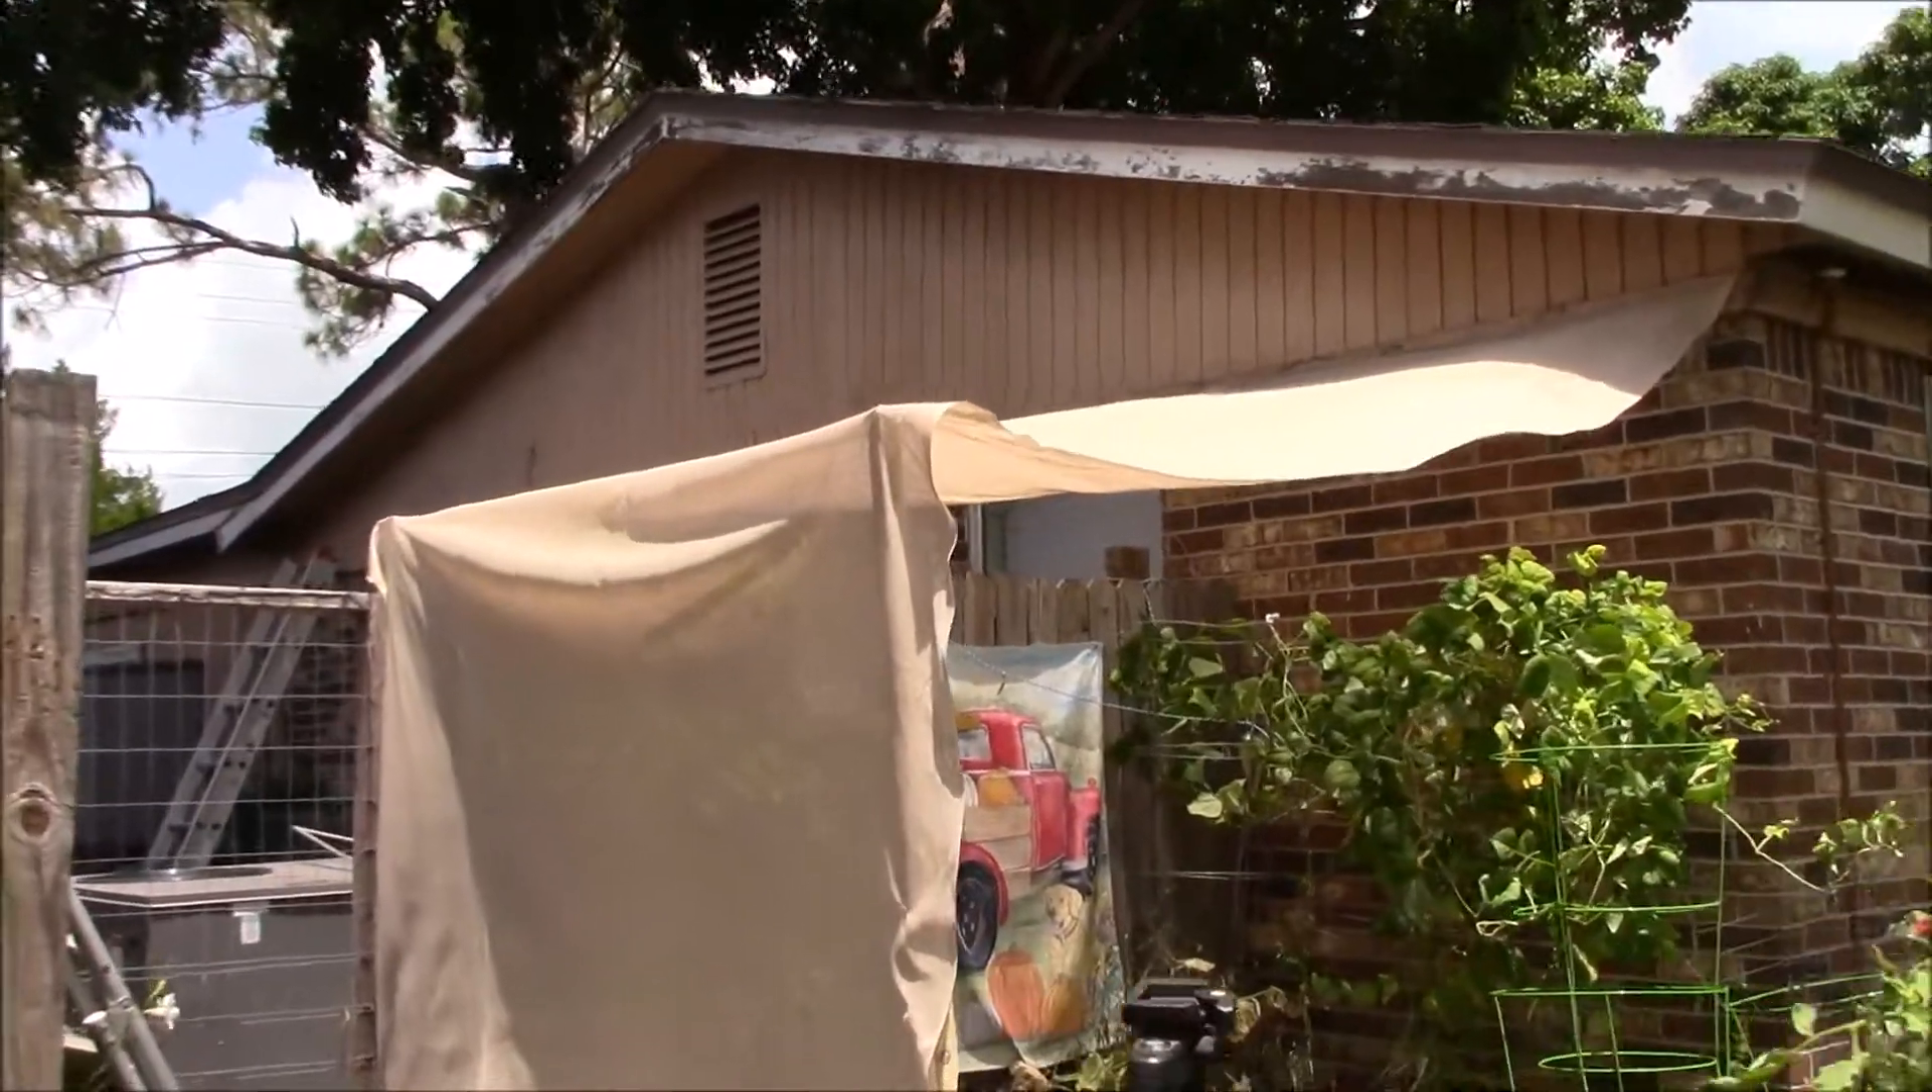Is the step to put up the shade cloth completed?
Yes.